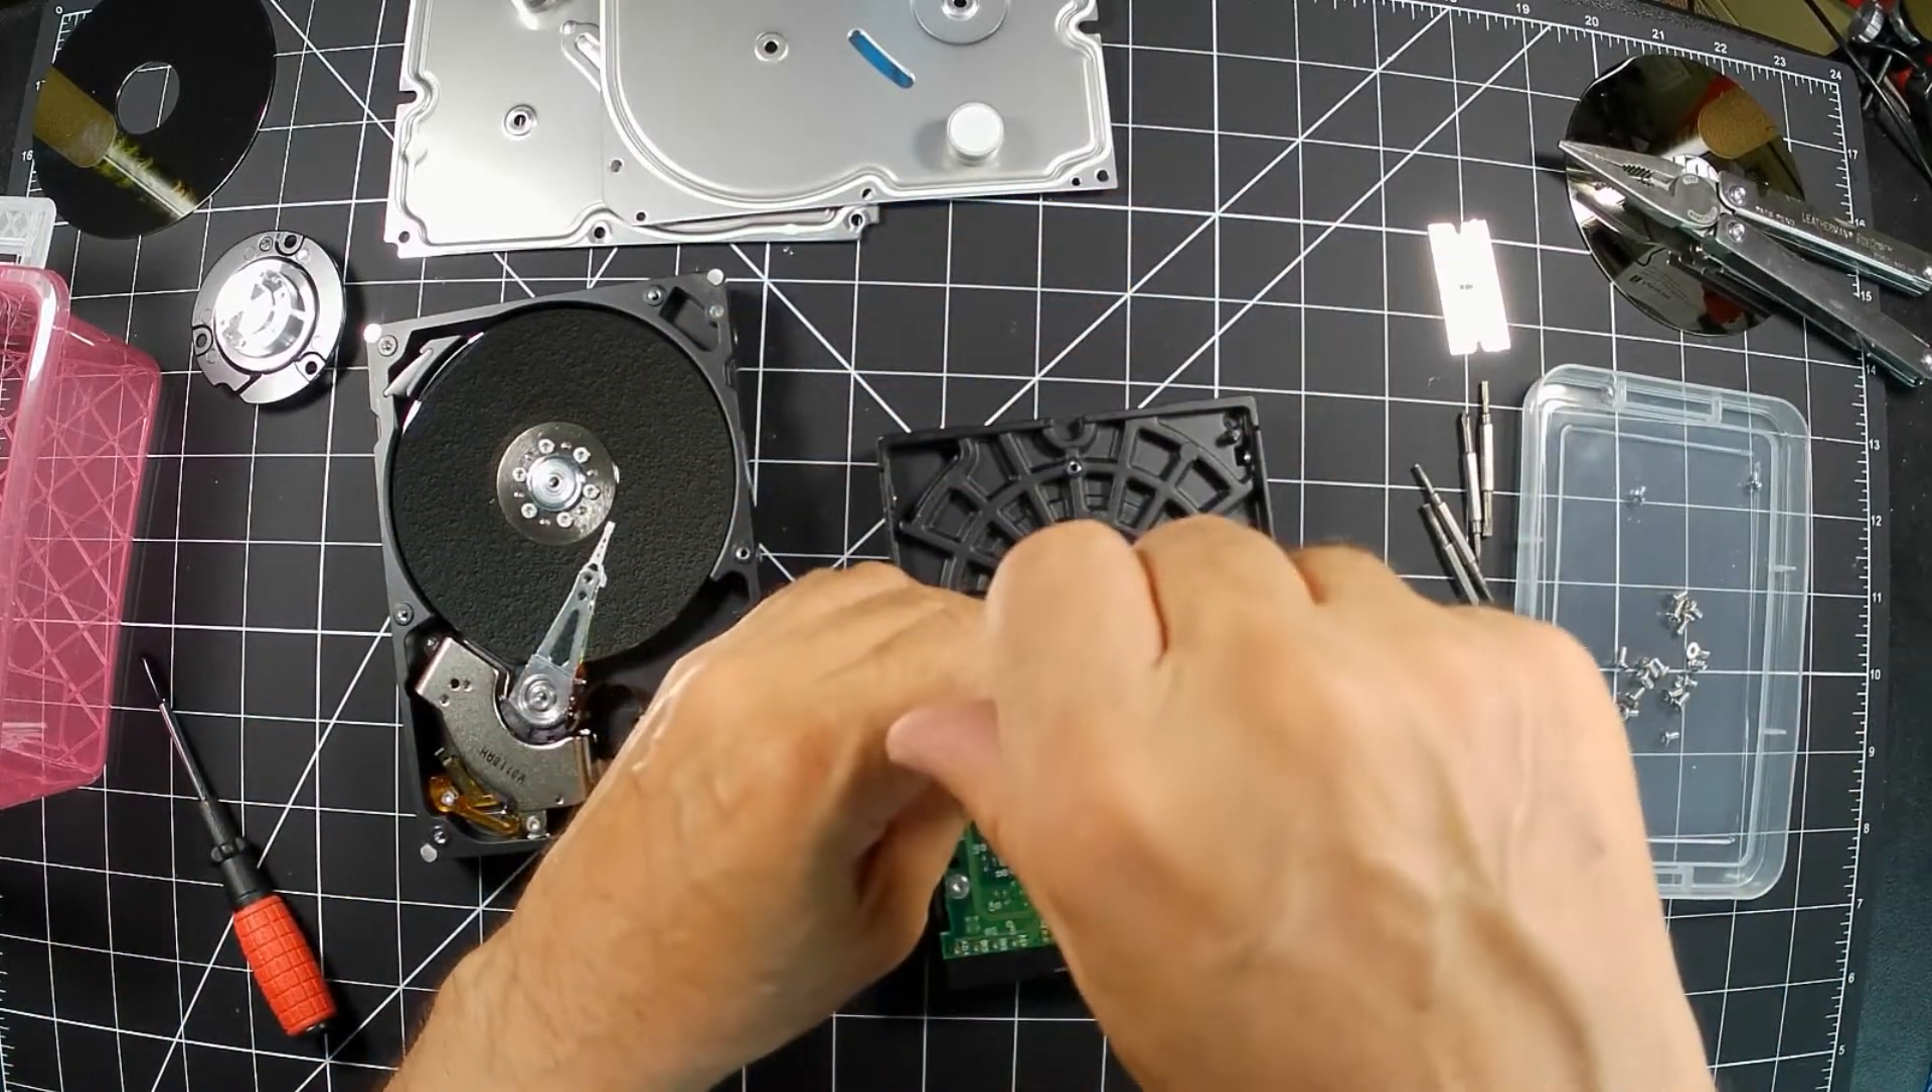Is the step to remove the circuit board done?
No.